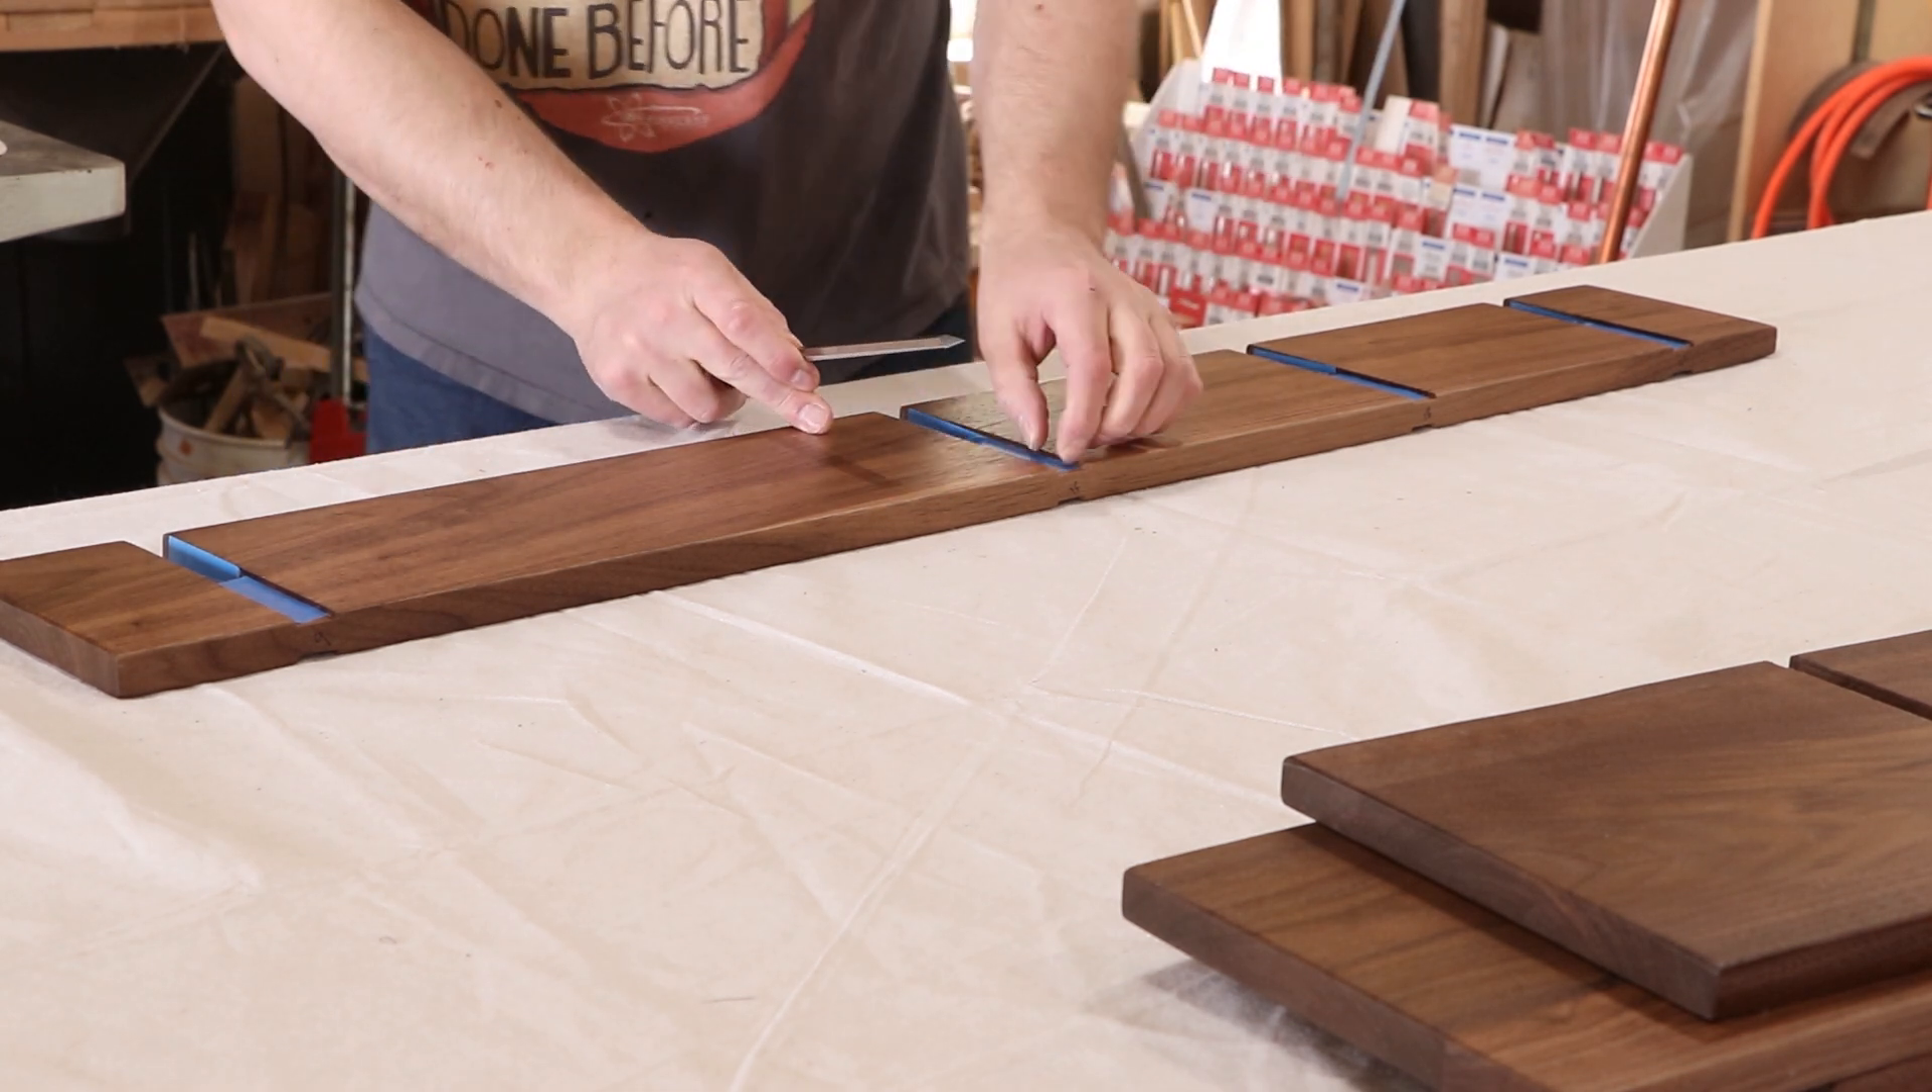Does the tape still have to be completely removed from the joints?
Yes.